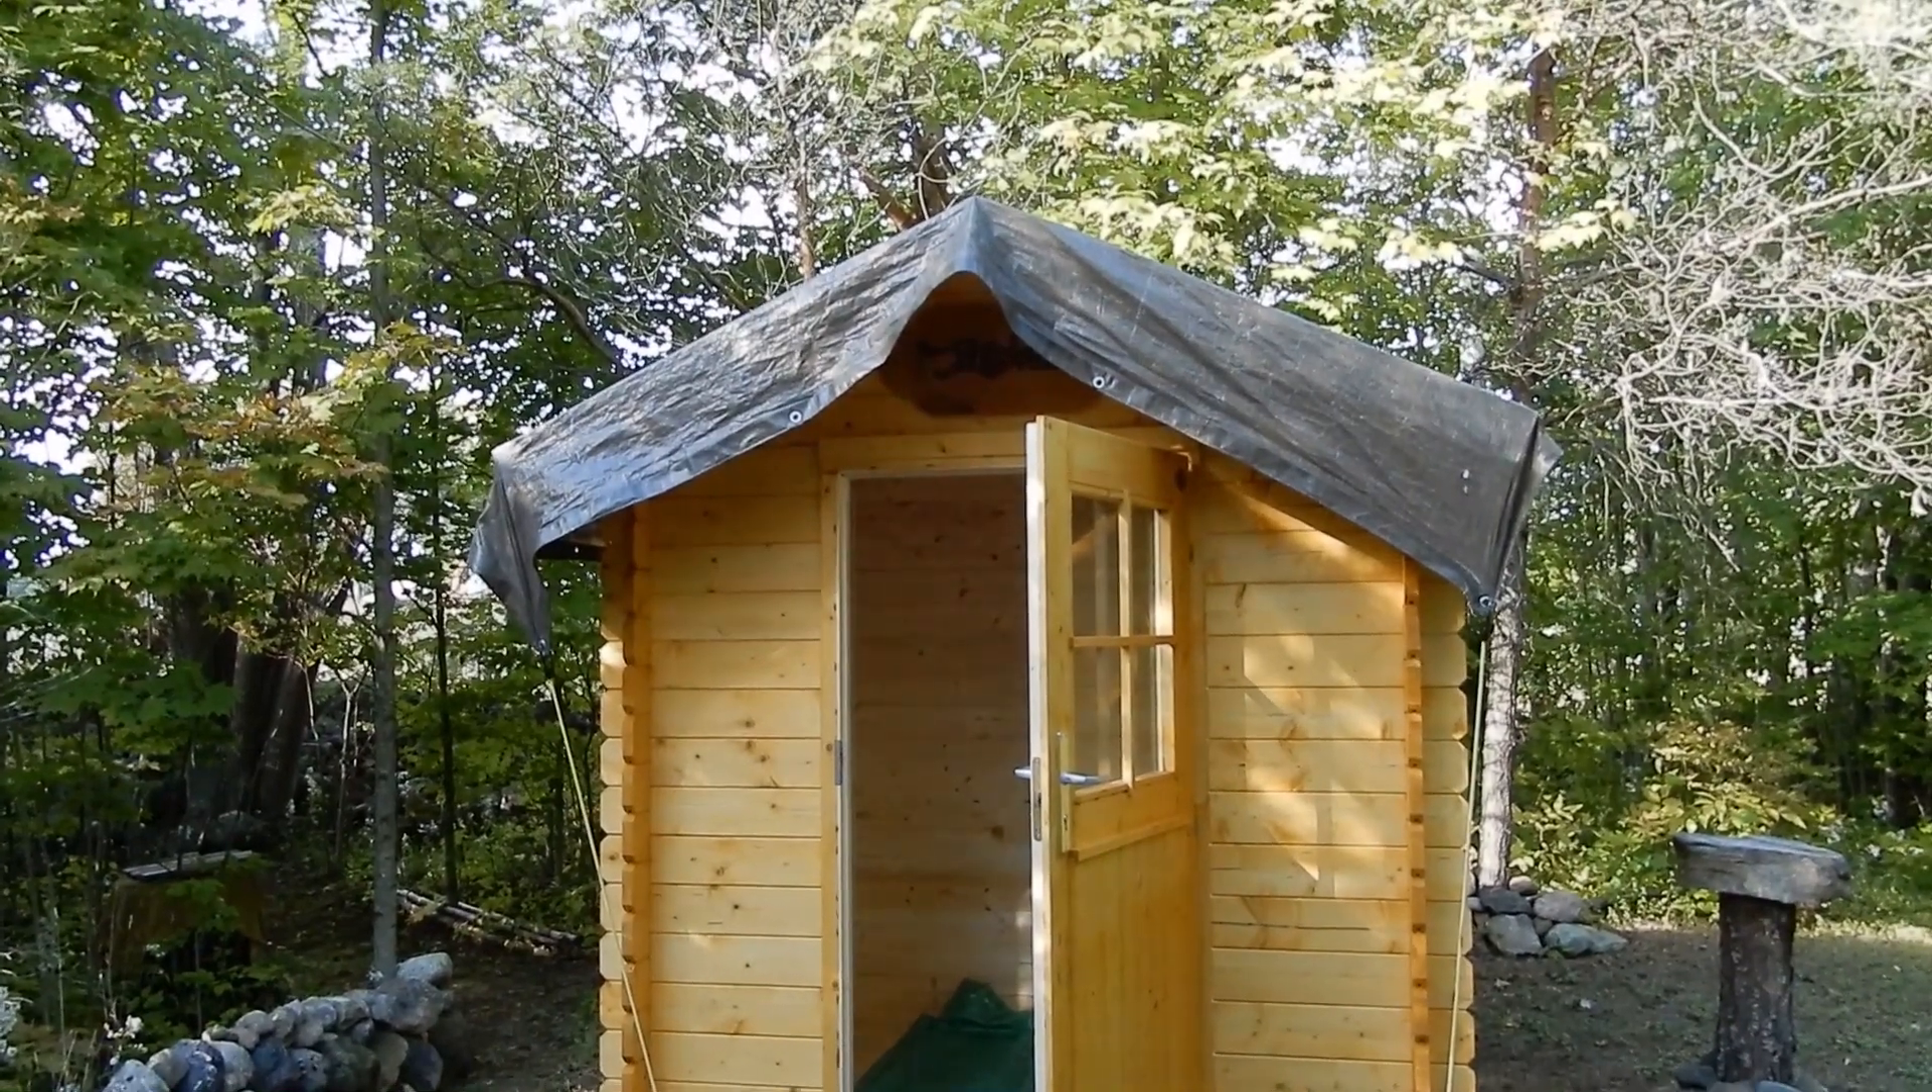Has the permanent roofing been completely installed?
No.